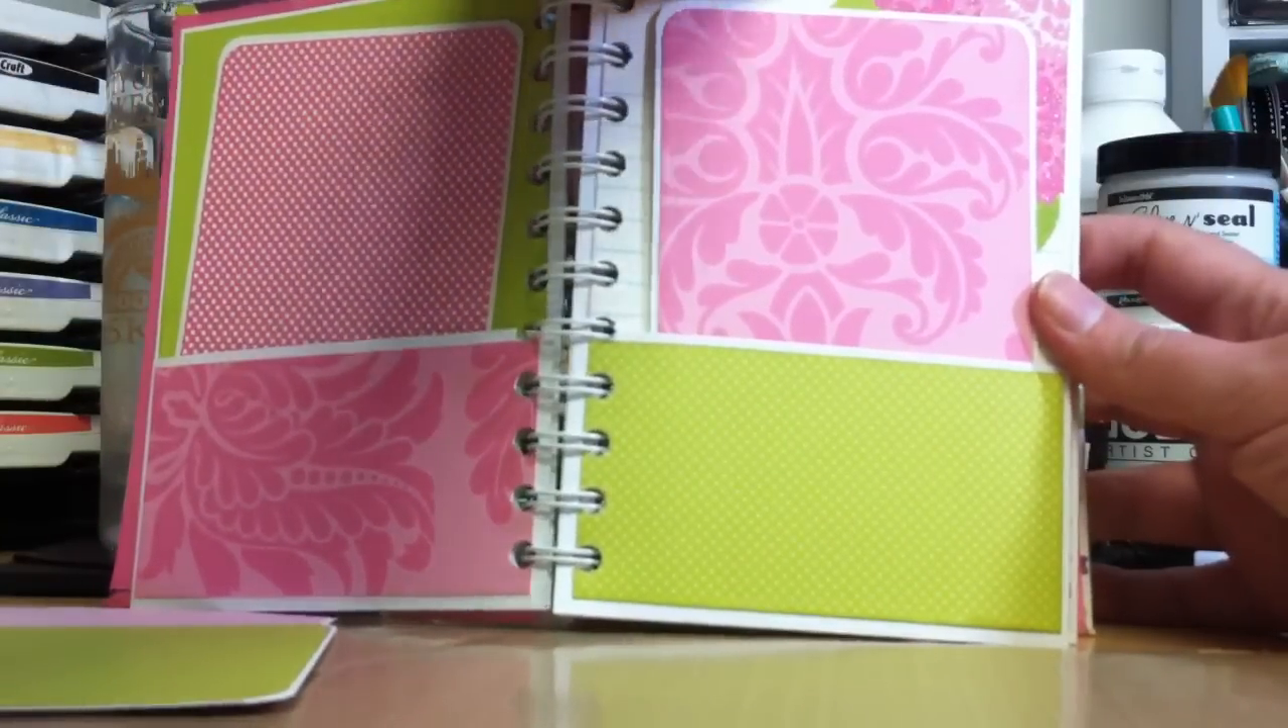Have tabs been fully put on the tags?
No.